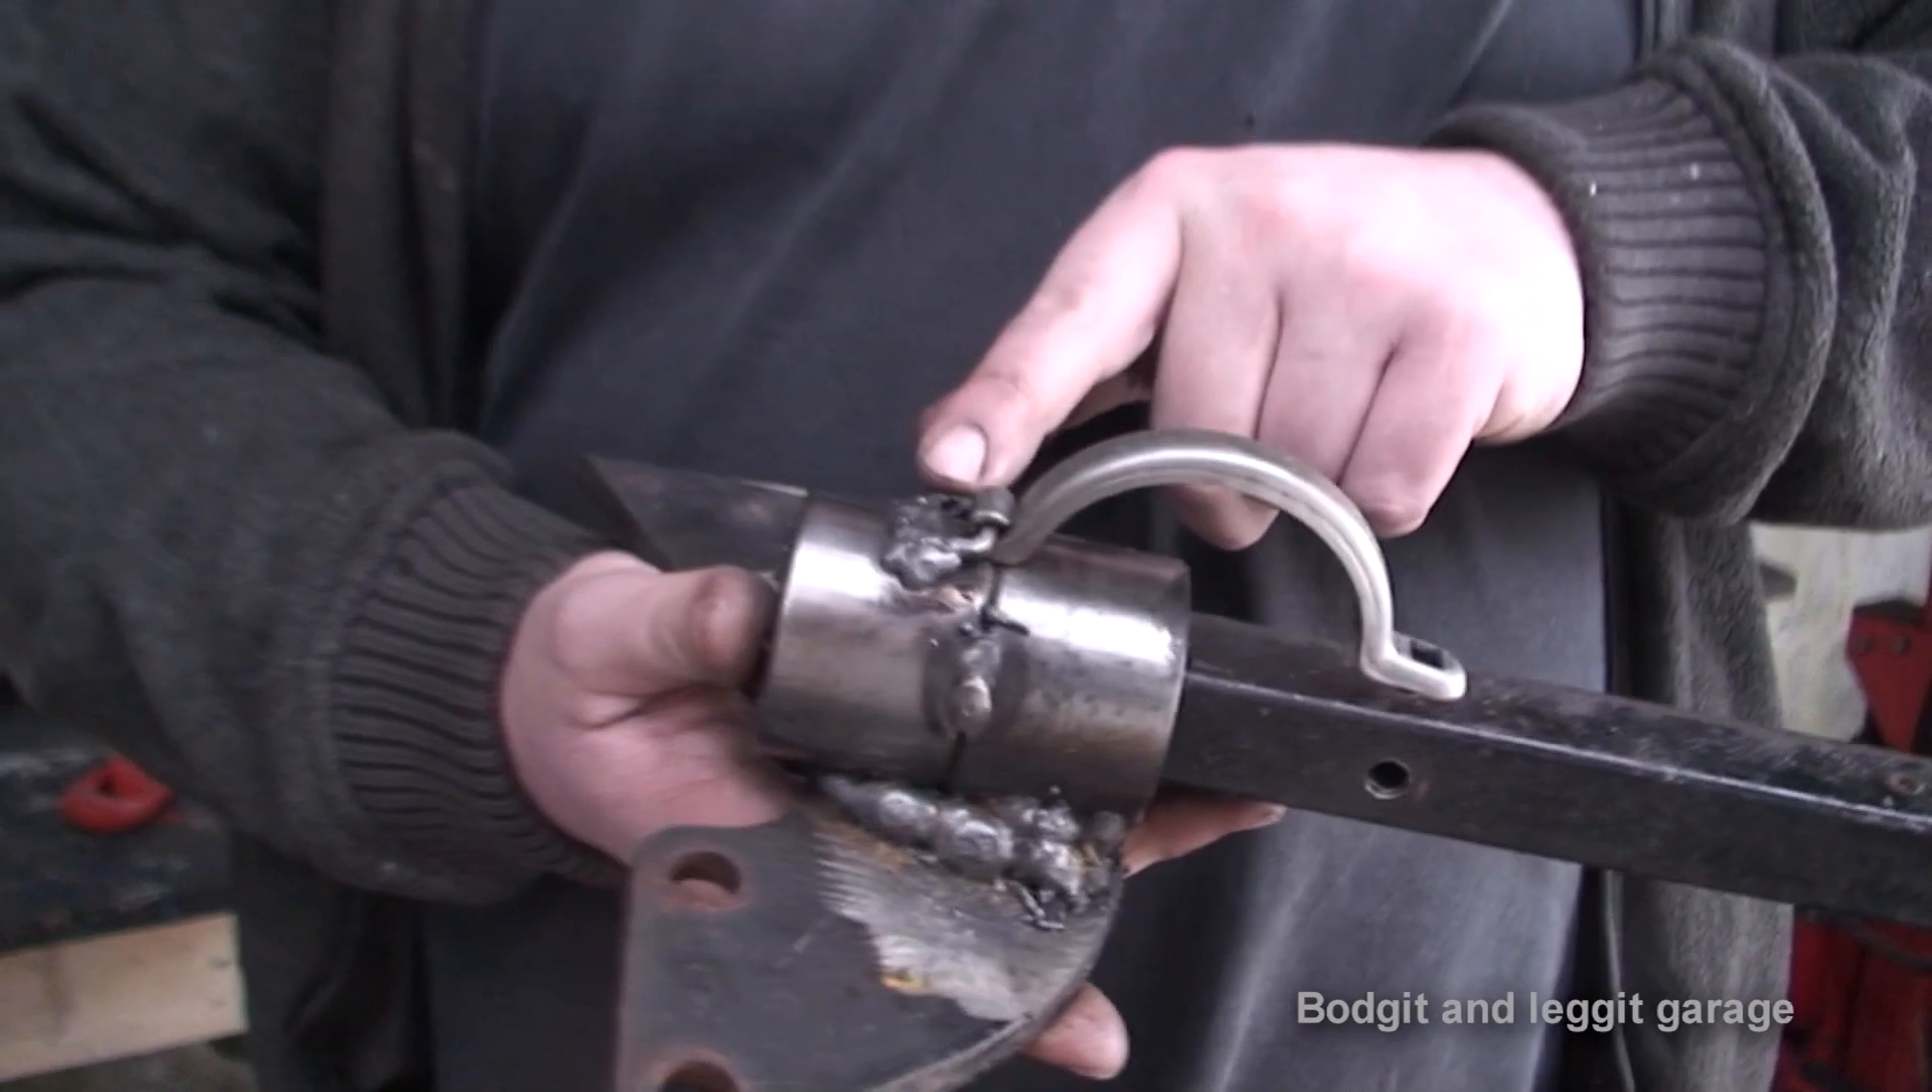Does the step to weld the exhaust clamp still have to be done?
No.